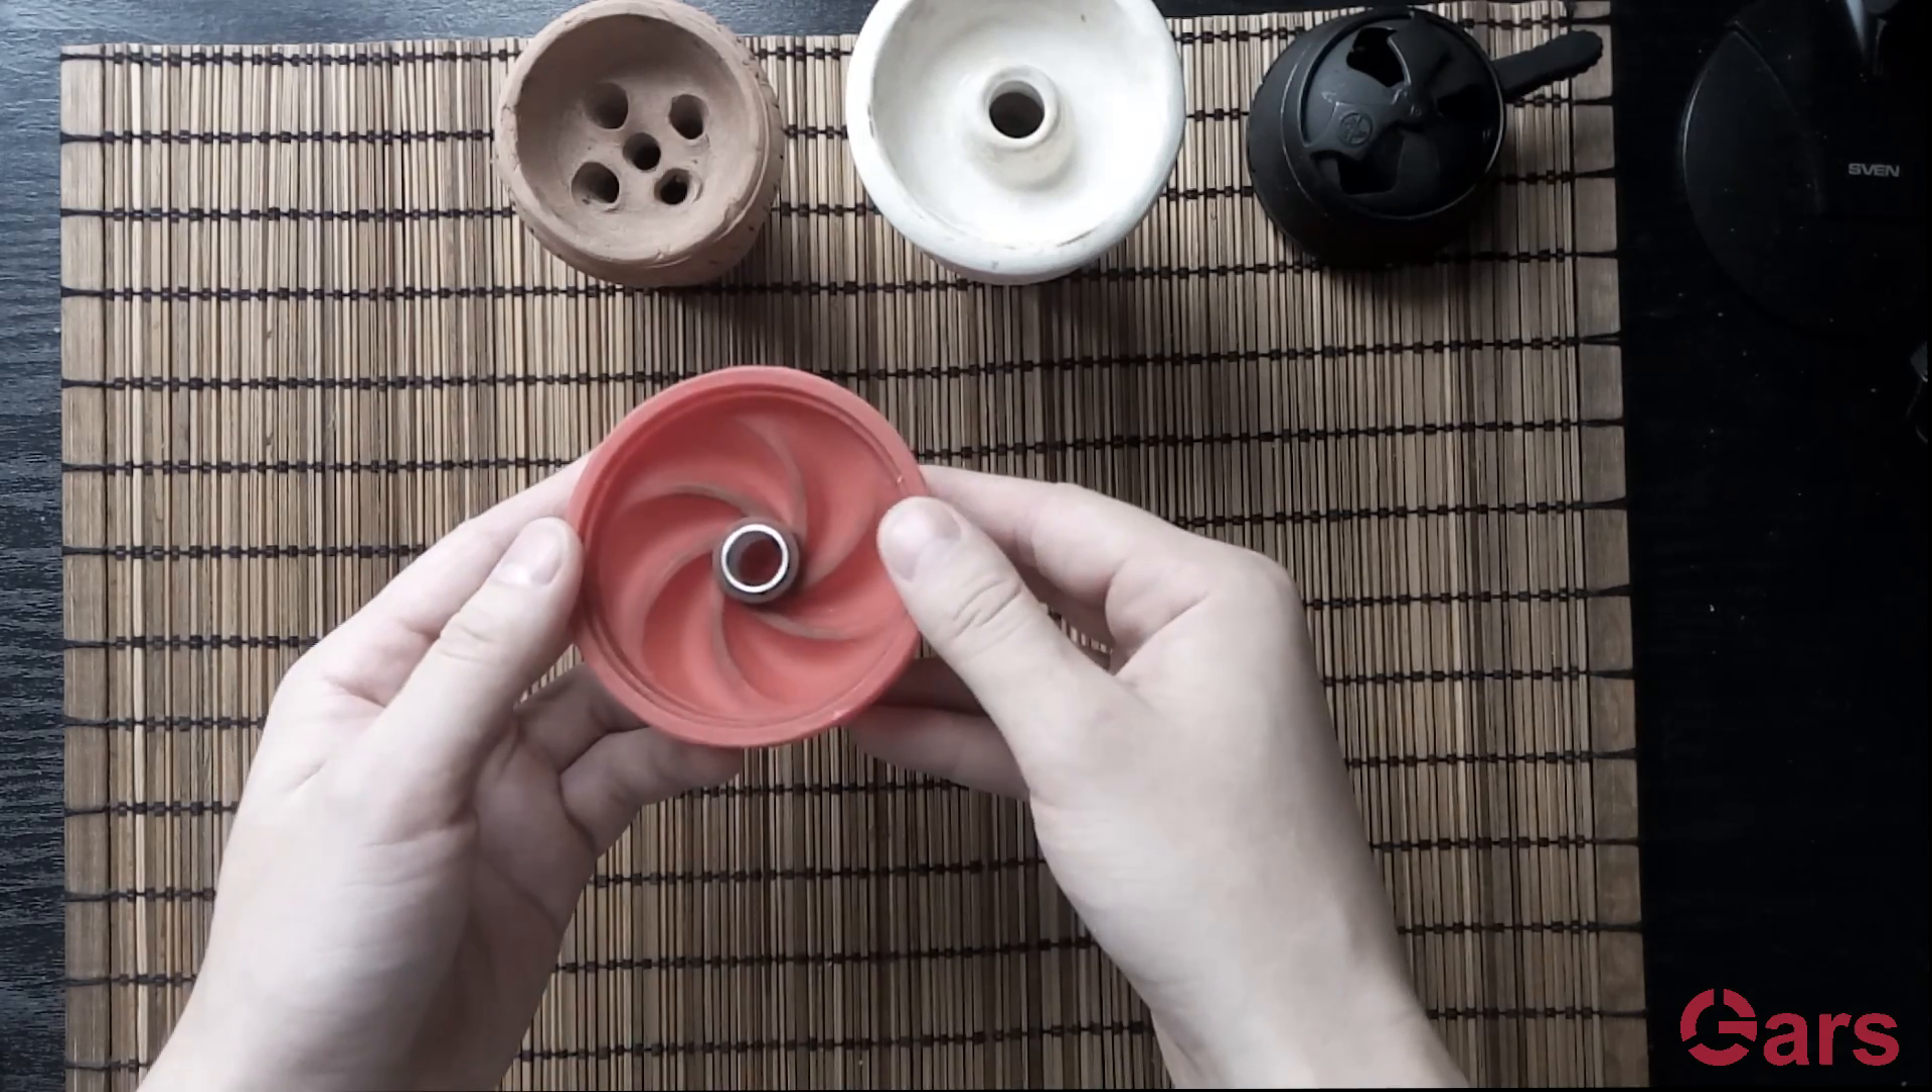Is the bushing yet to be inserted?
No.